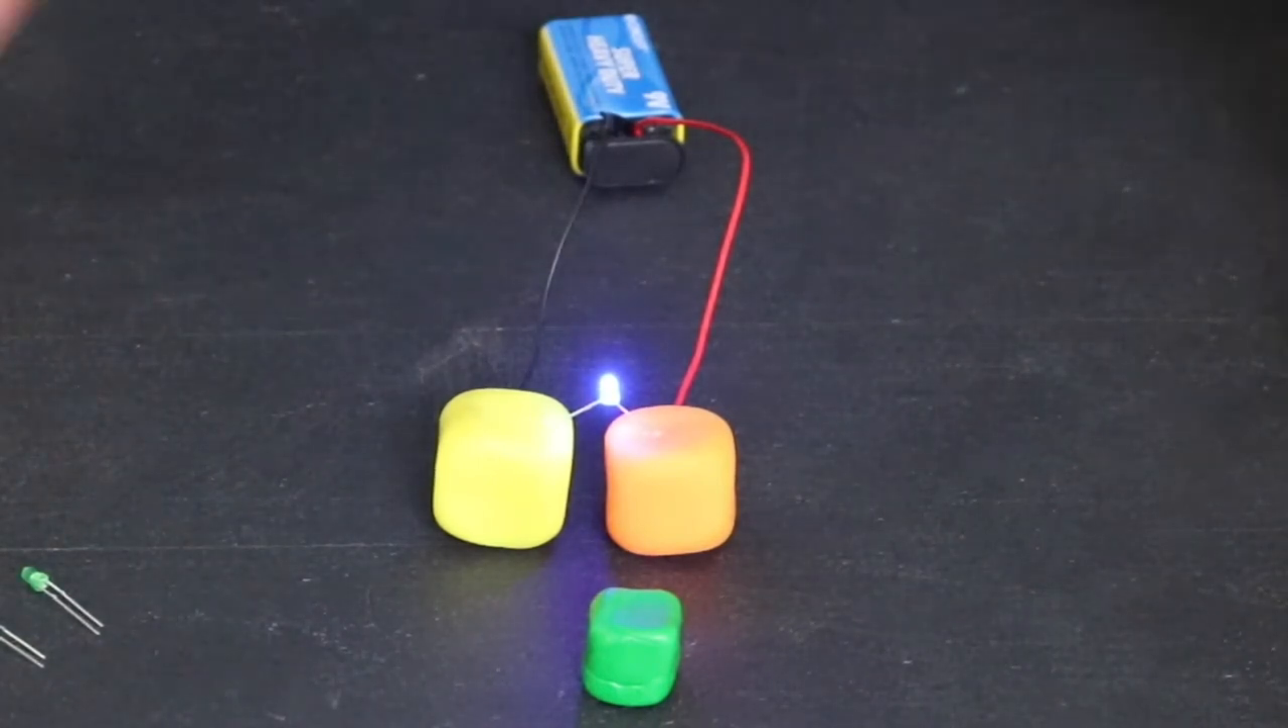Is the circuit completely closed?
Yes.